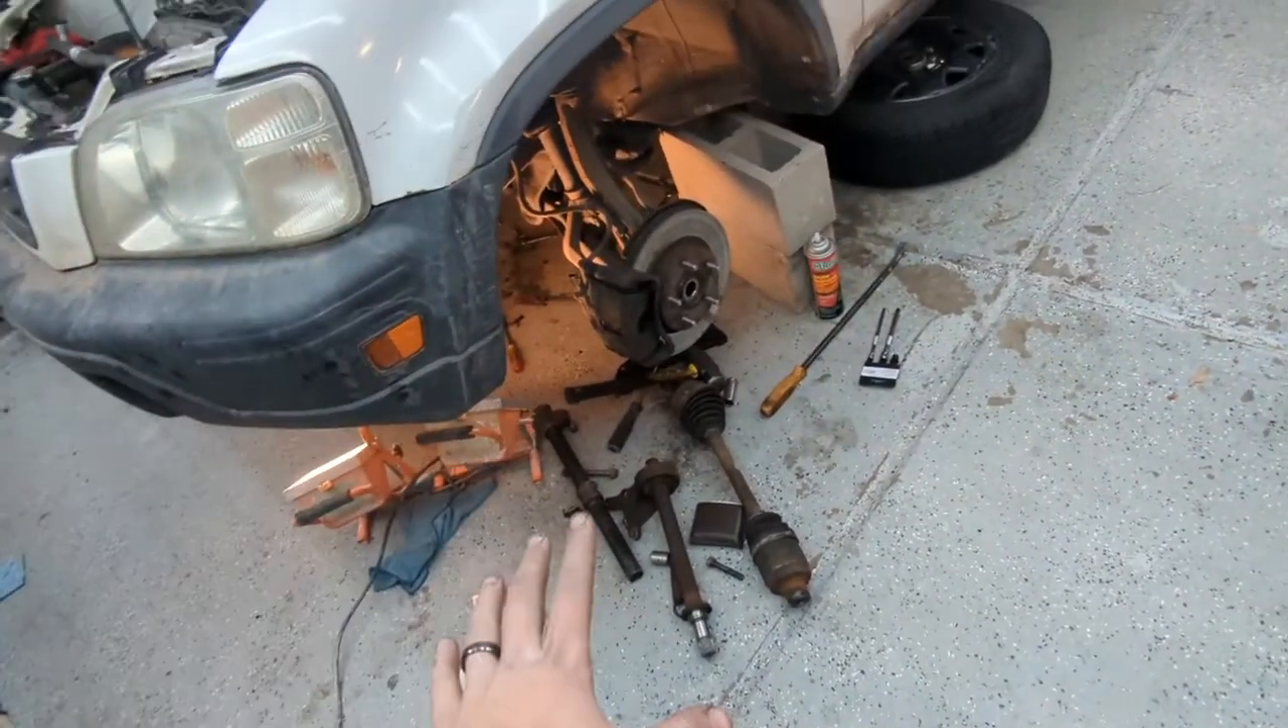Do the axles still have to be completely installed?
Yes.